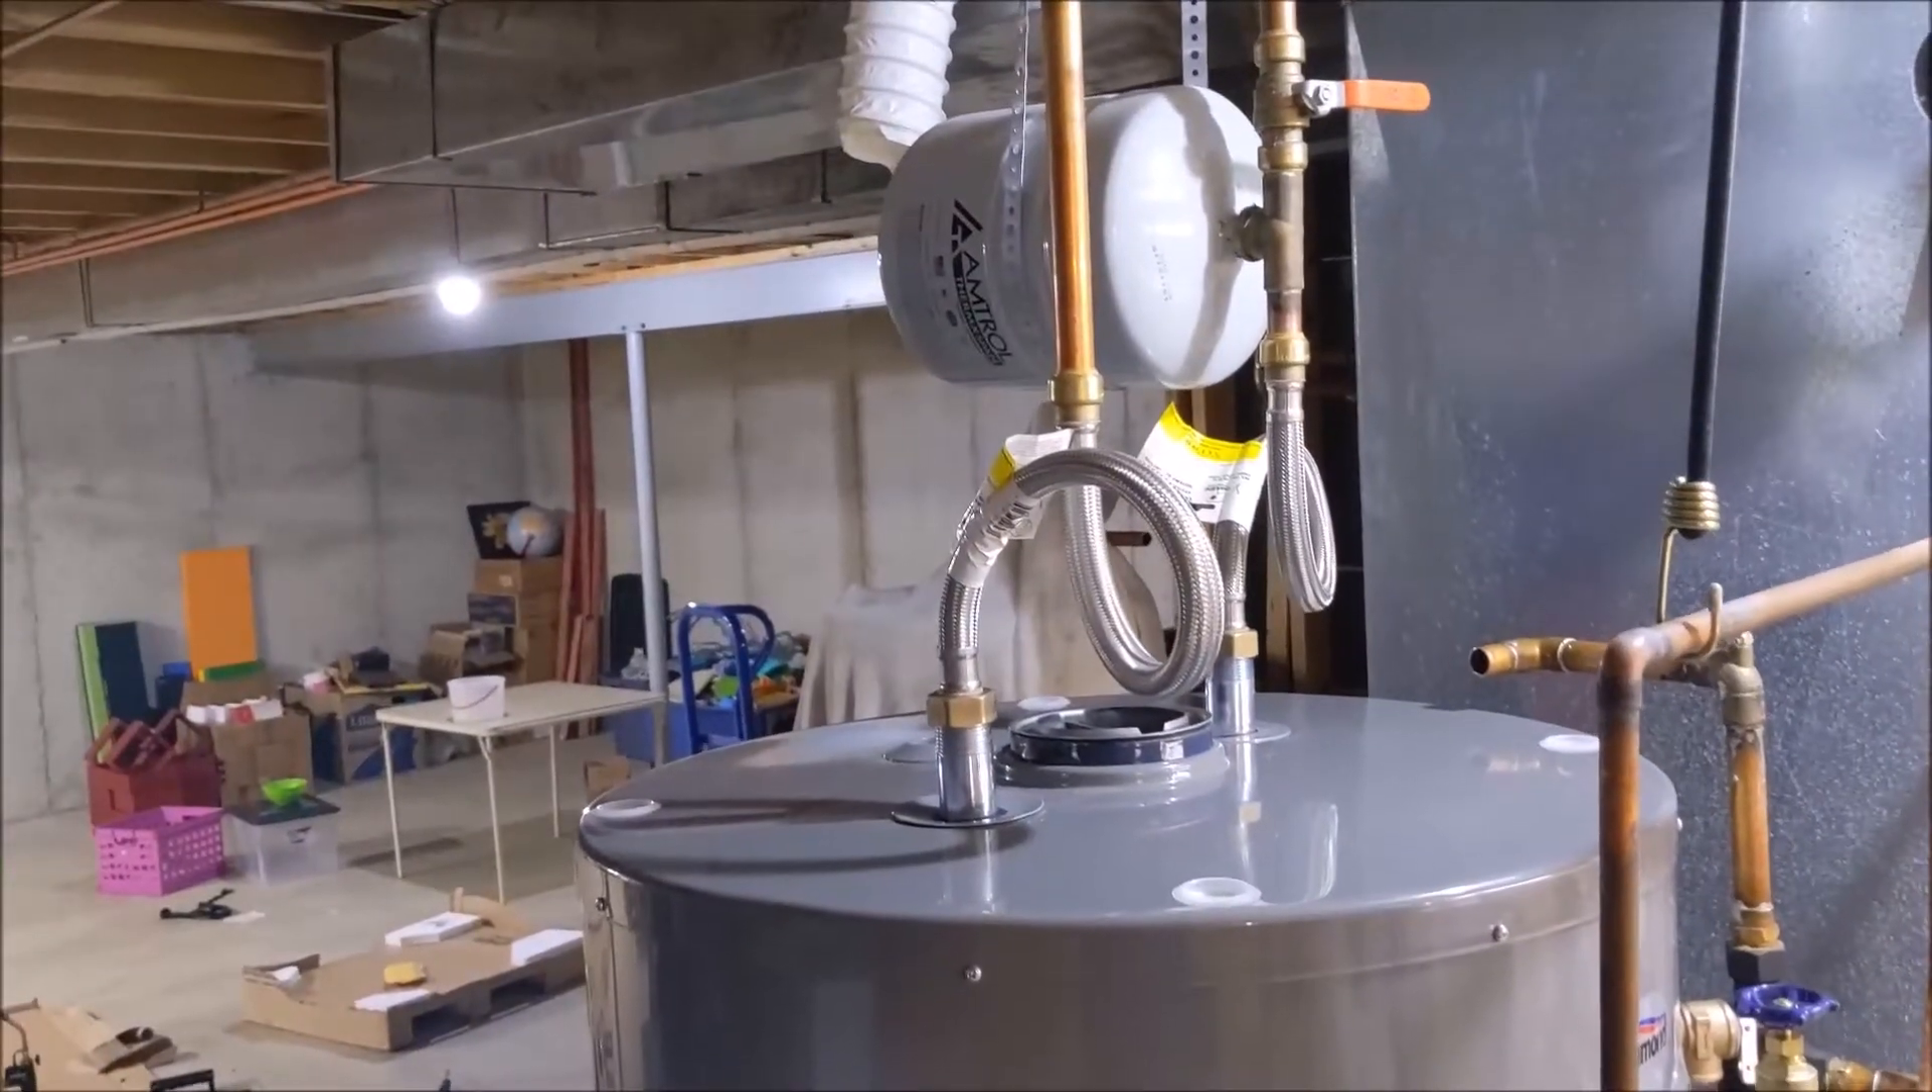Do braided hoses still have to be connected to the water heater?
No.